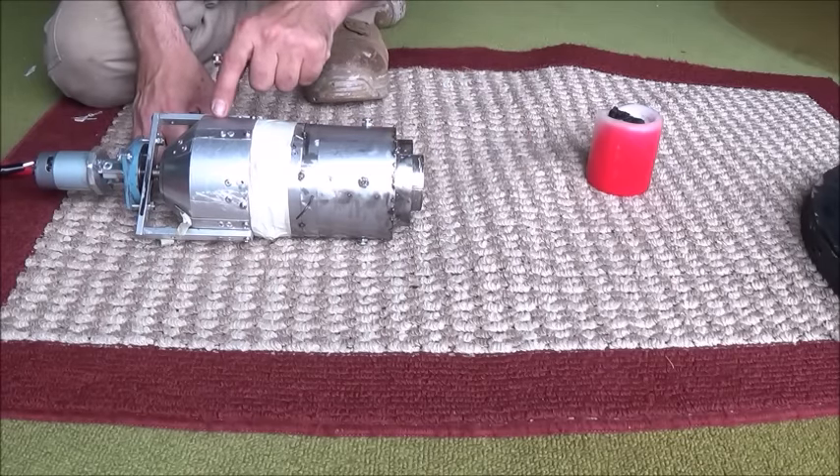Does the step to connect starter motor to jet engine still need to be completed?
No.